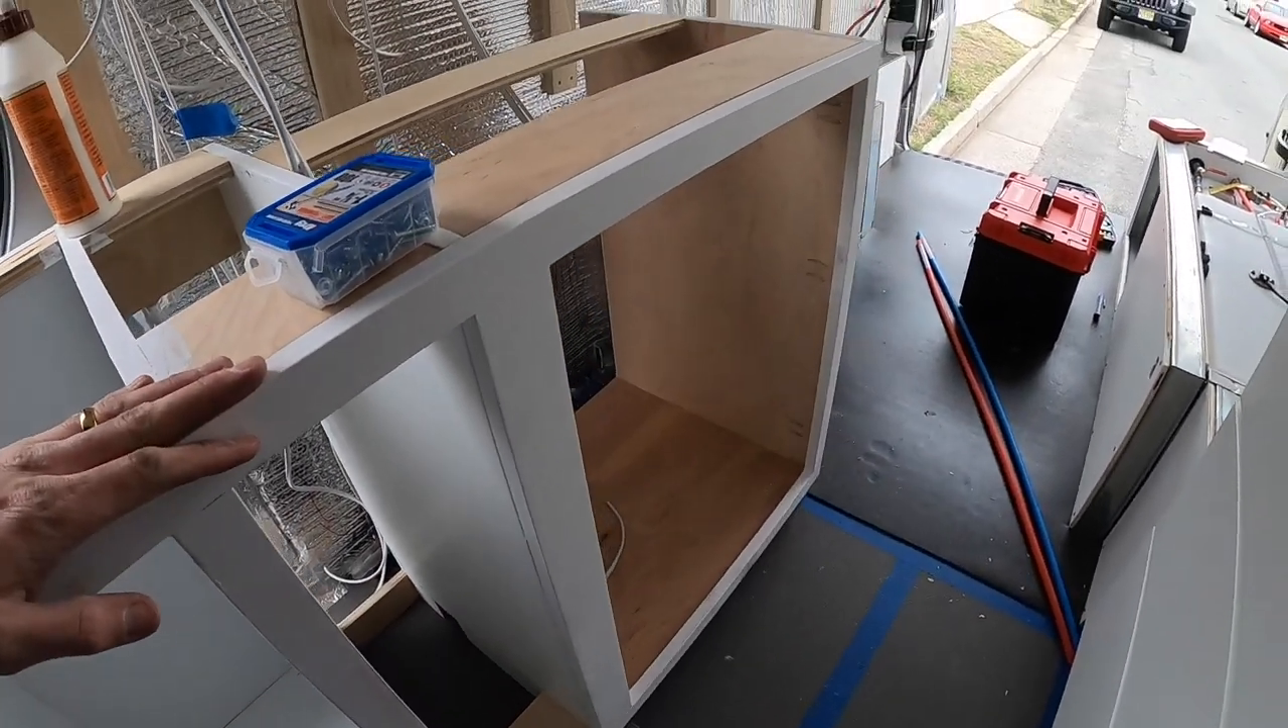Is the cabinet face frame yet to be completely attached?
No.